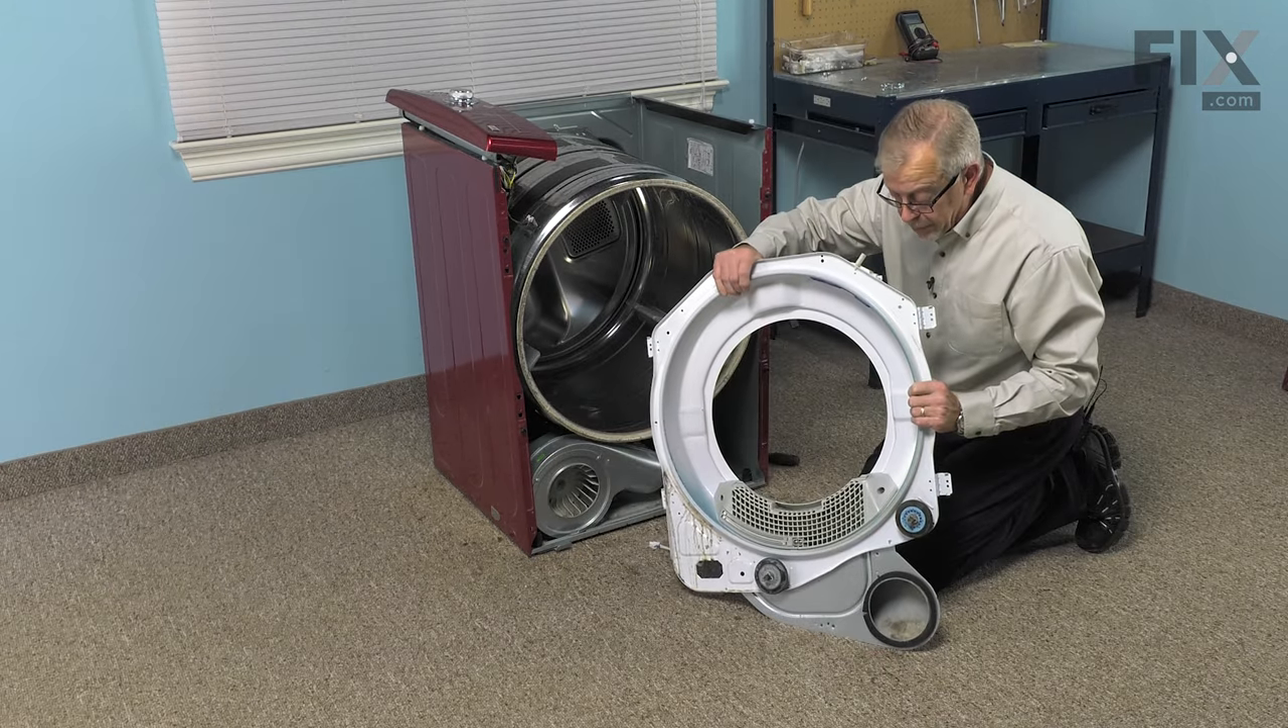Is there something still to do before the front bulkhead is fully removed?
No.